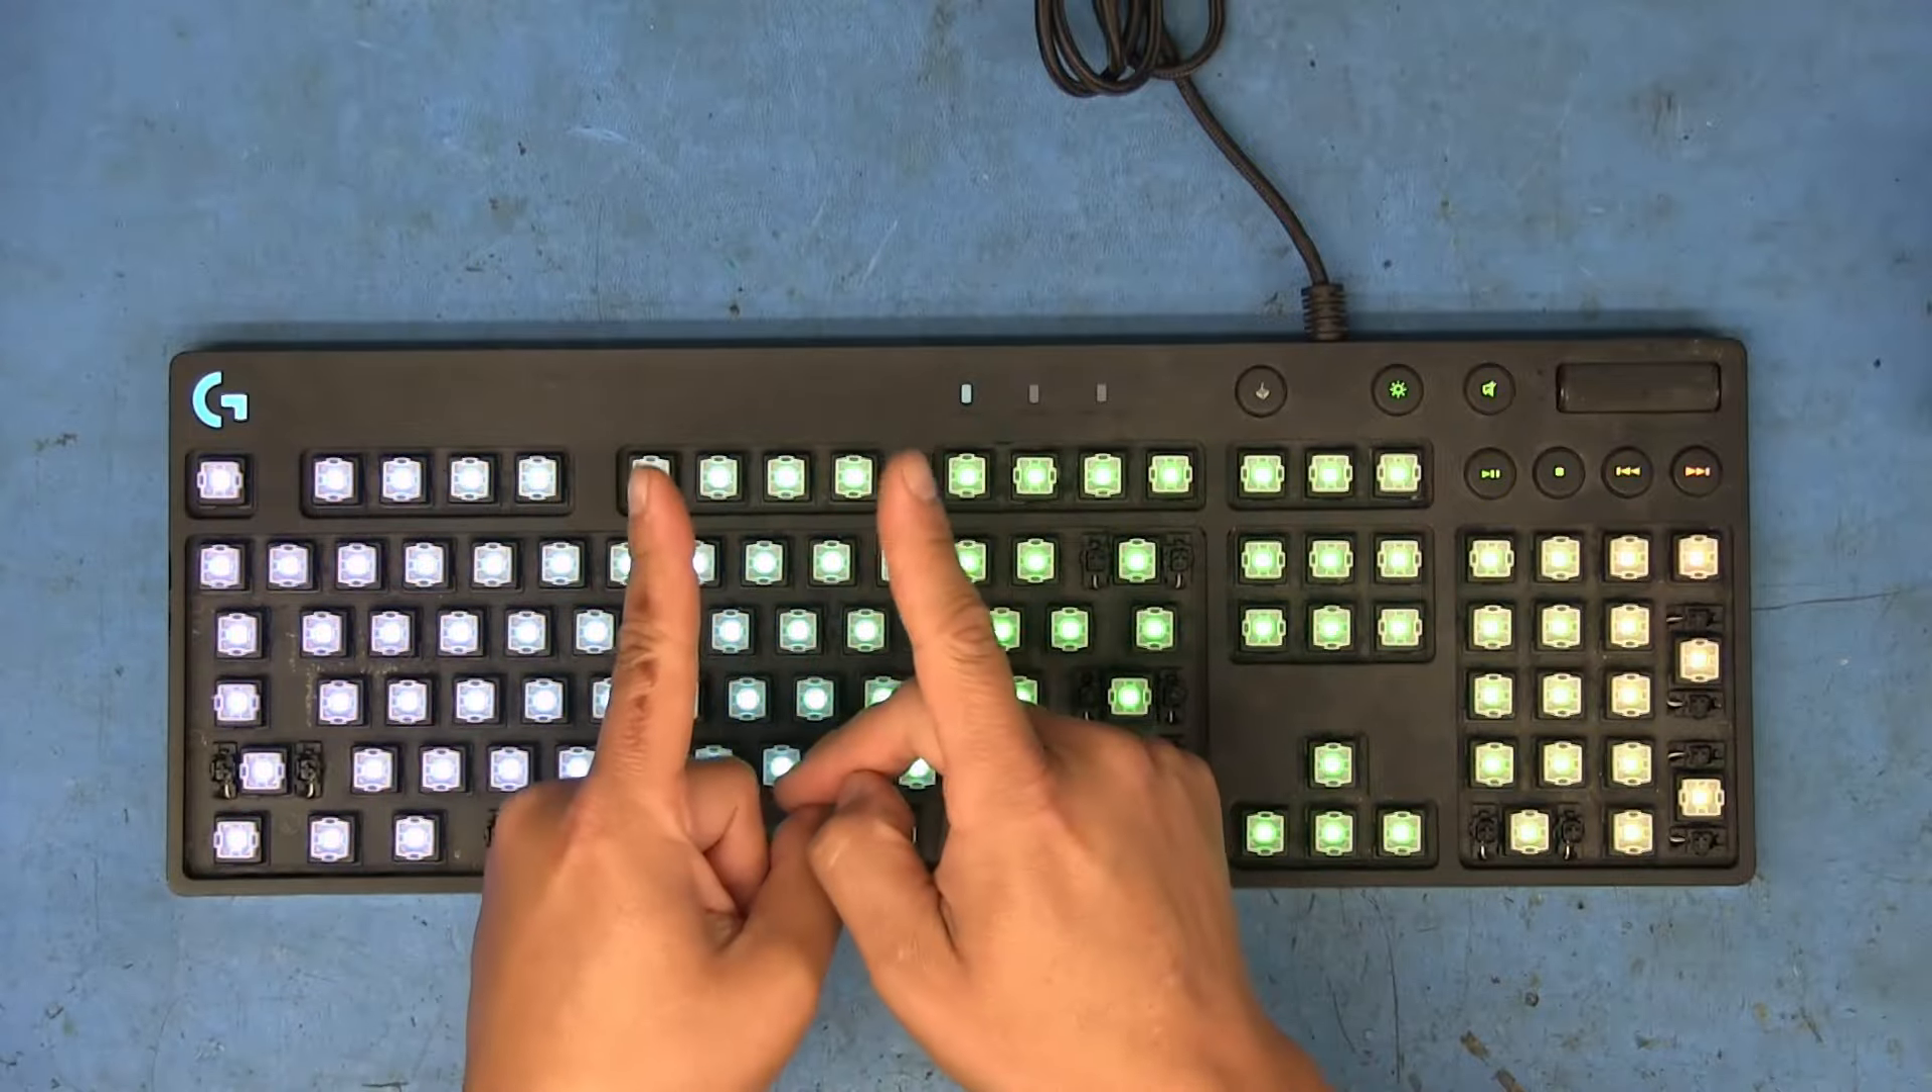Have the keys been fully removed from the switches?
Yes.